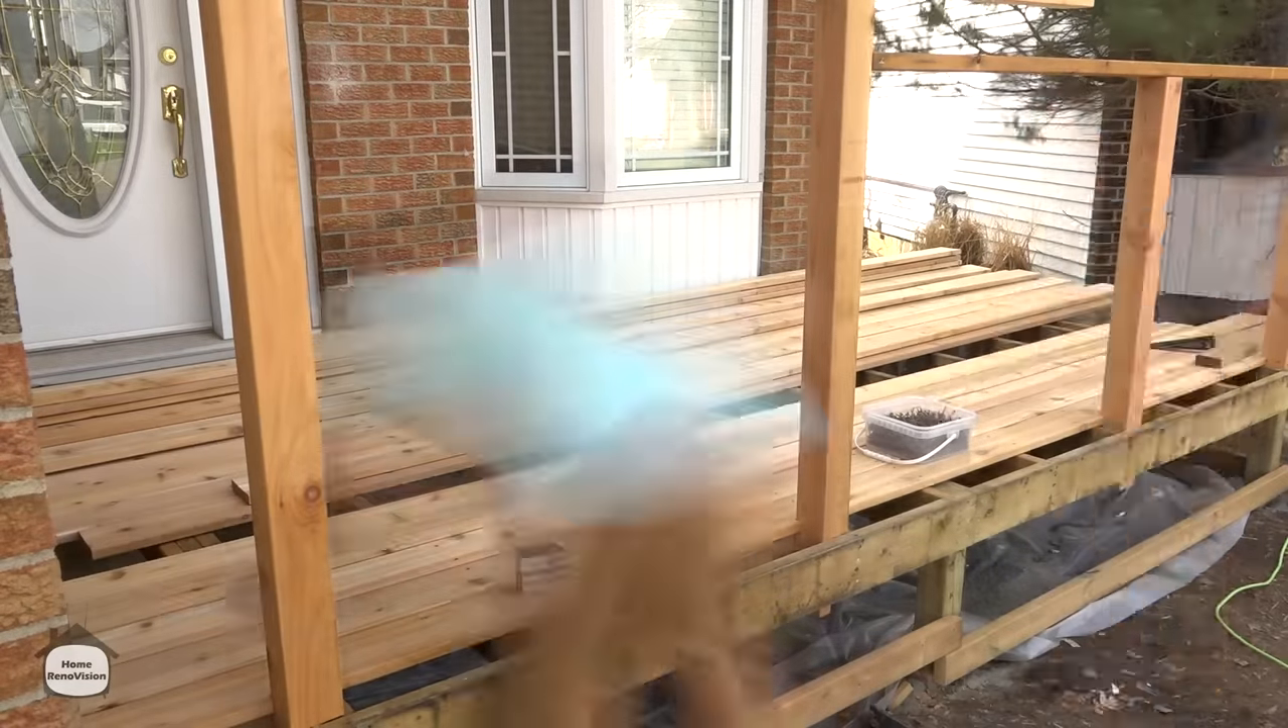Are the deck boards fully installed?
No.